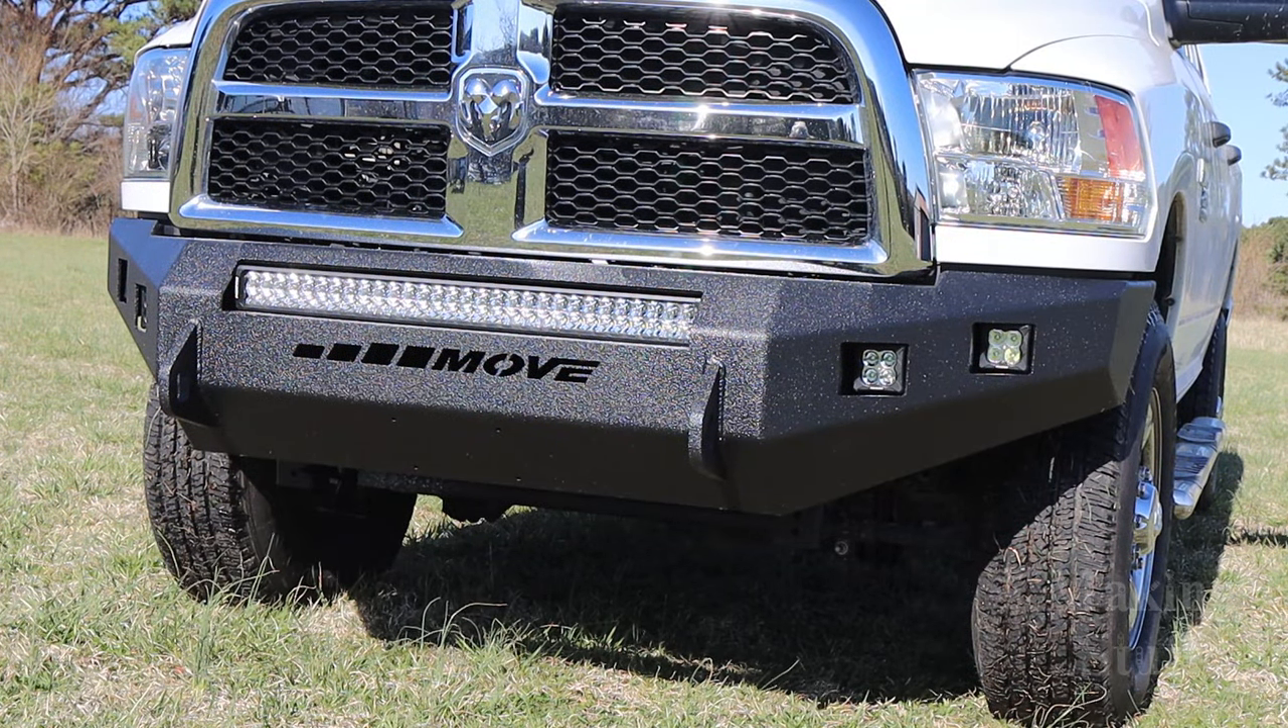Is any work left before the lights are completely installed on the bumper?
No.